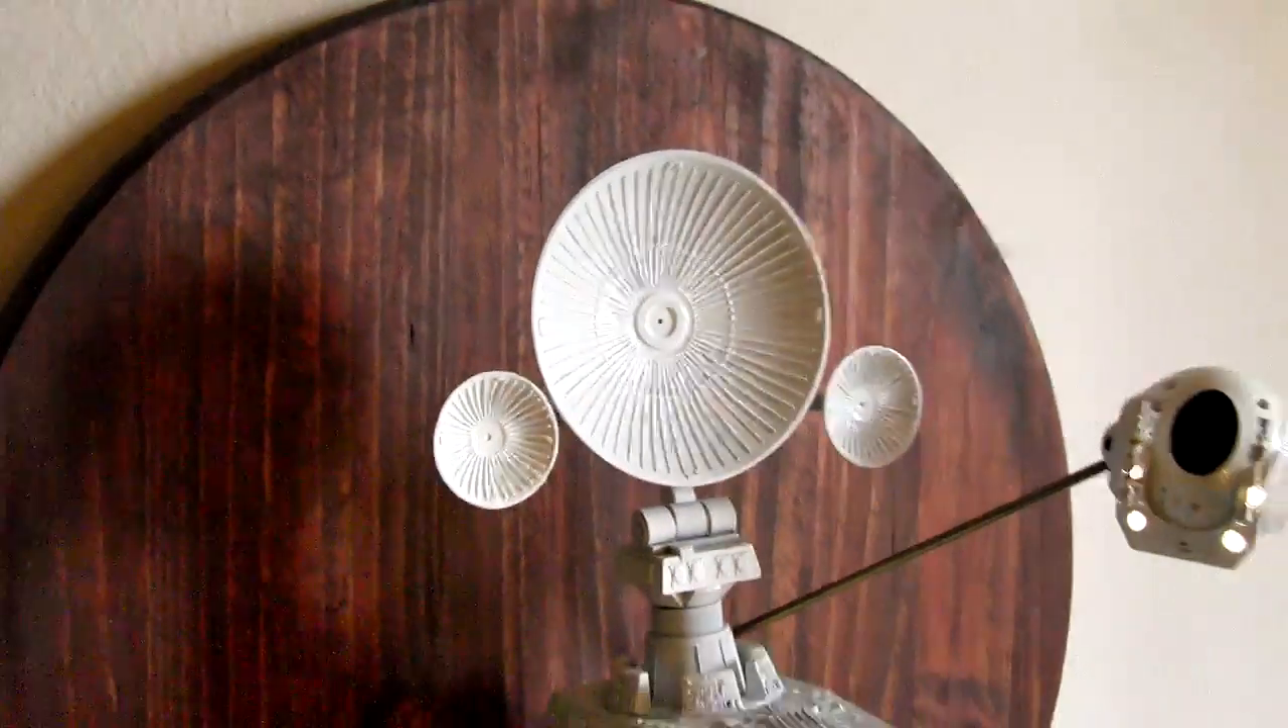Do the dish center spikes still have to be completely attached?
Yes.